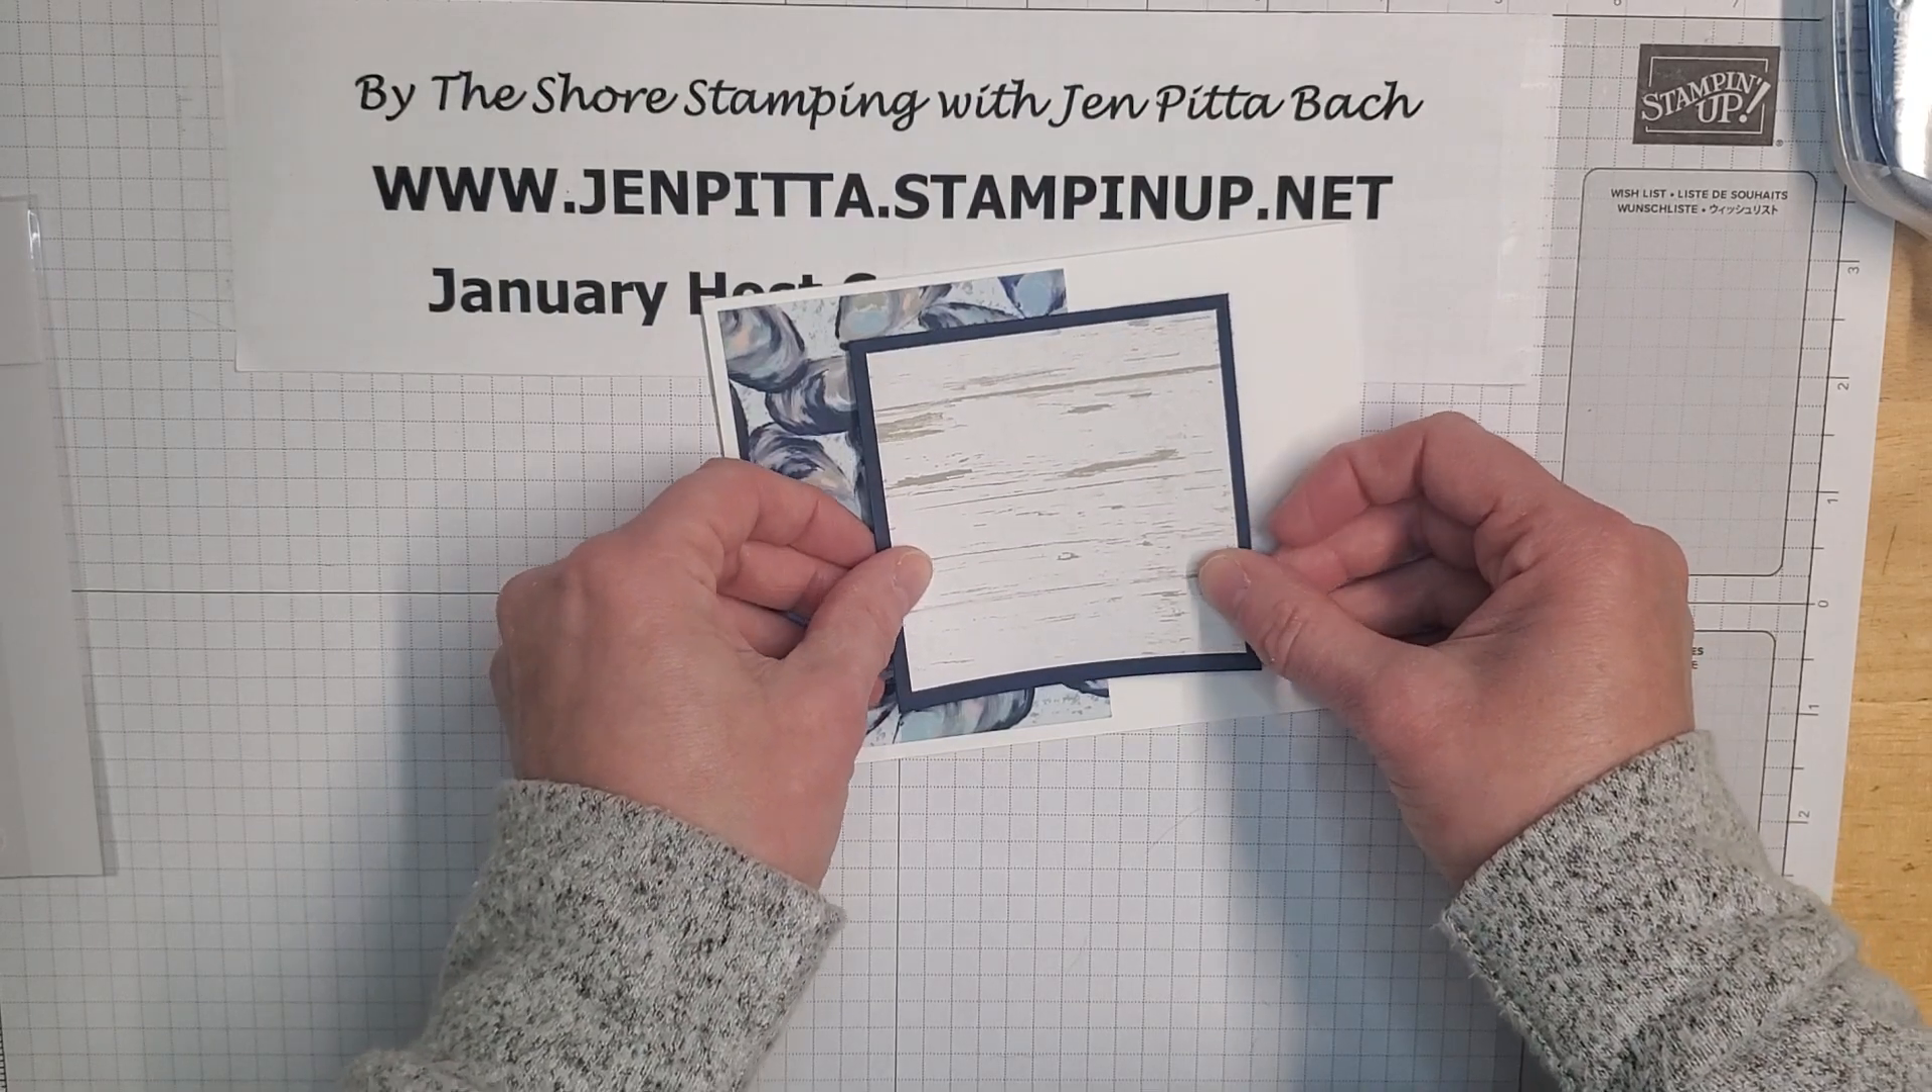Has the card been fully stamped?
No.